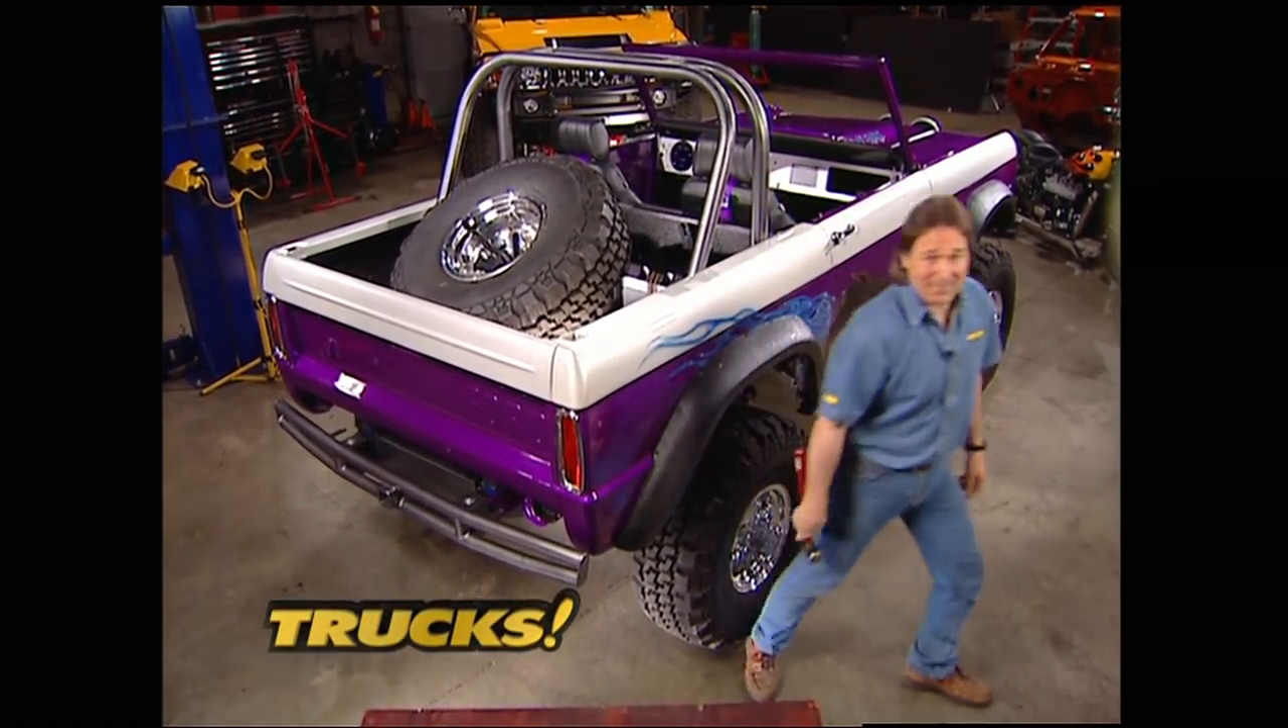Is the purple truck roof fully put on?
No.